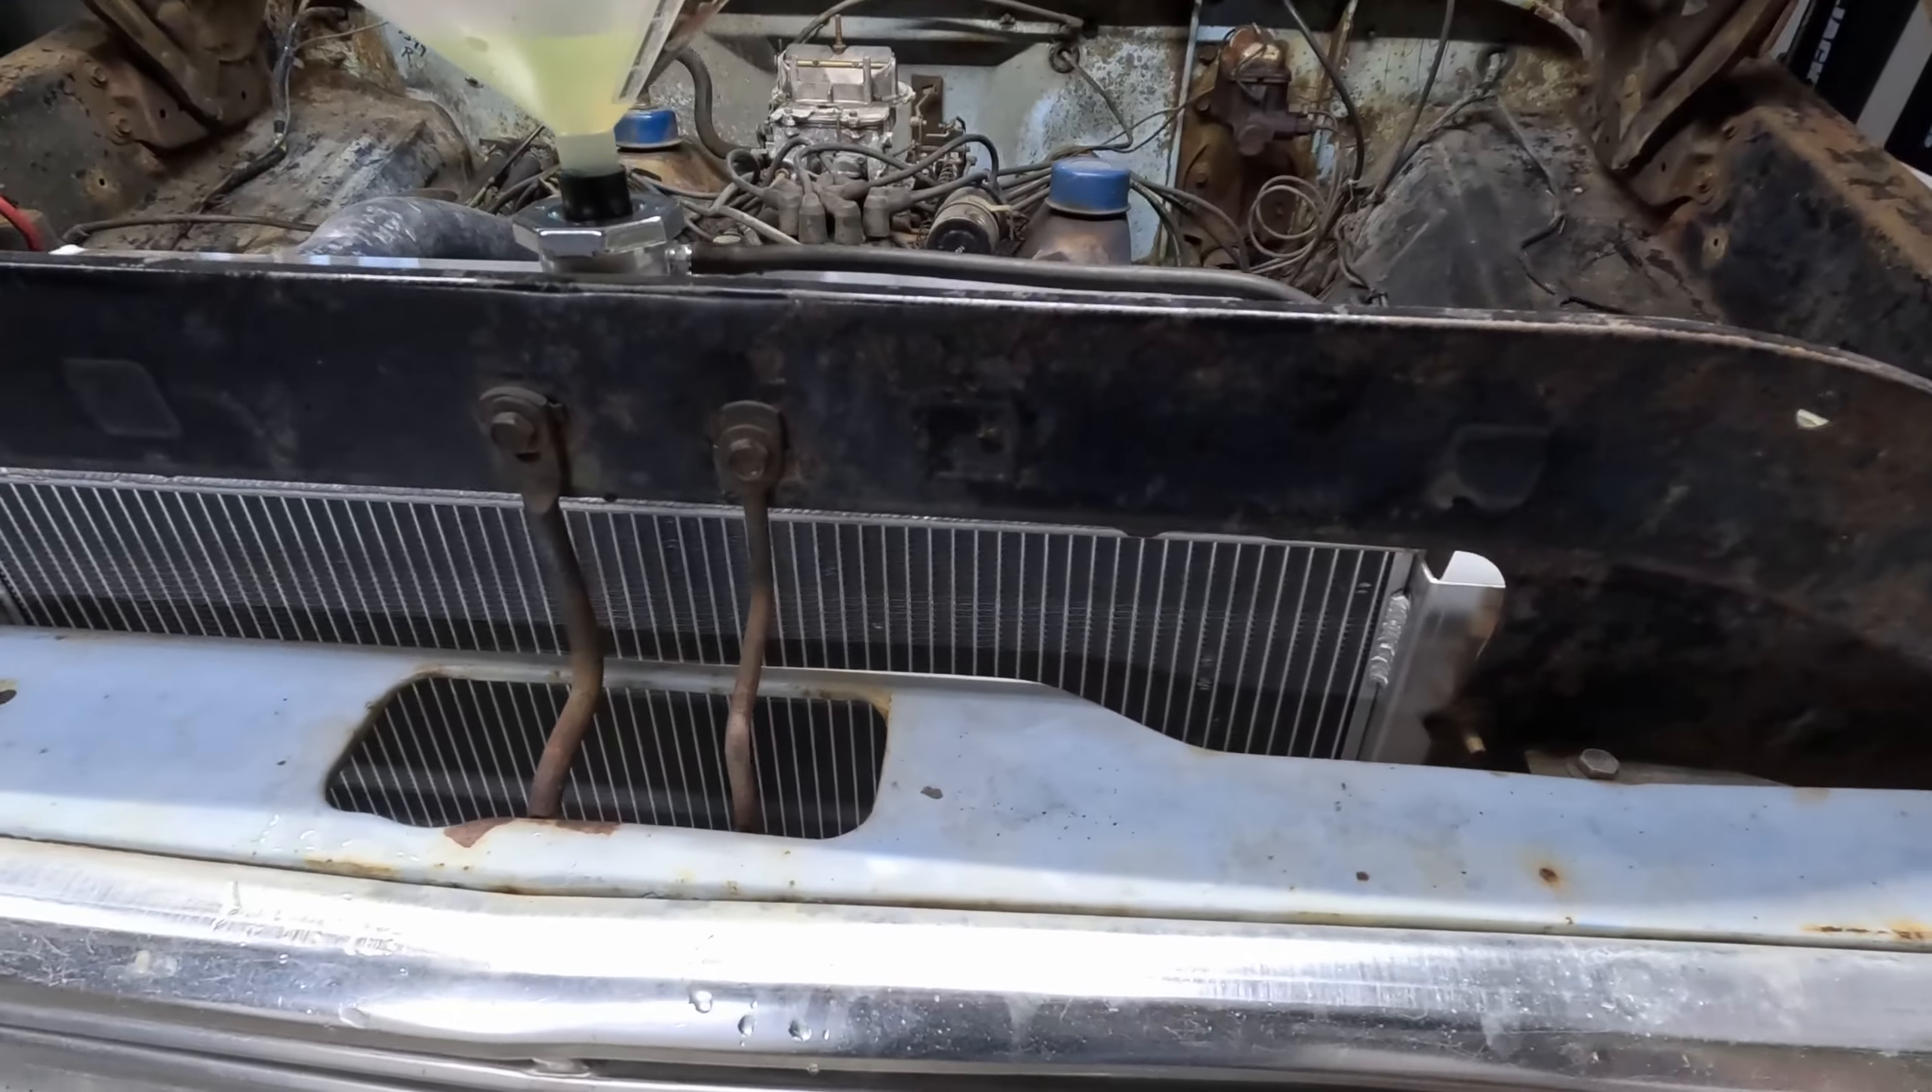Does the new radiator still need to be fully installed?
No.